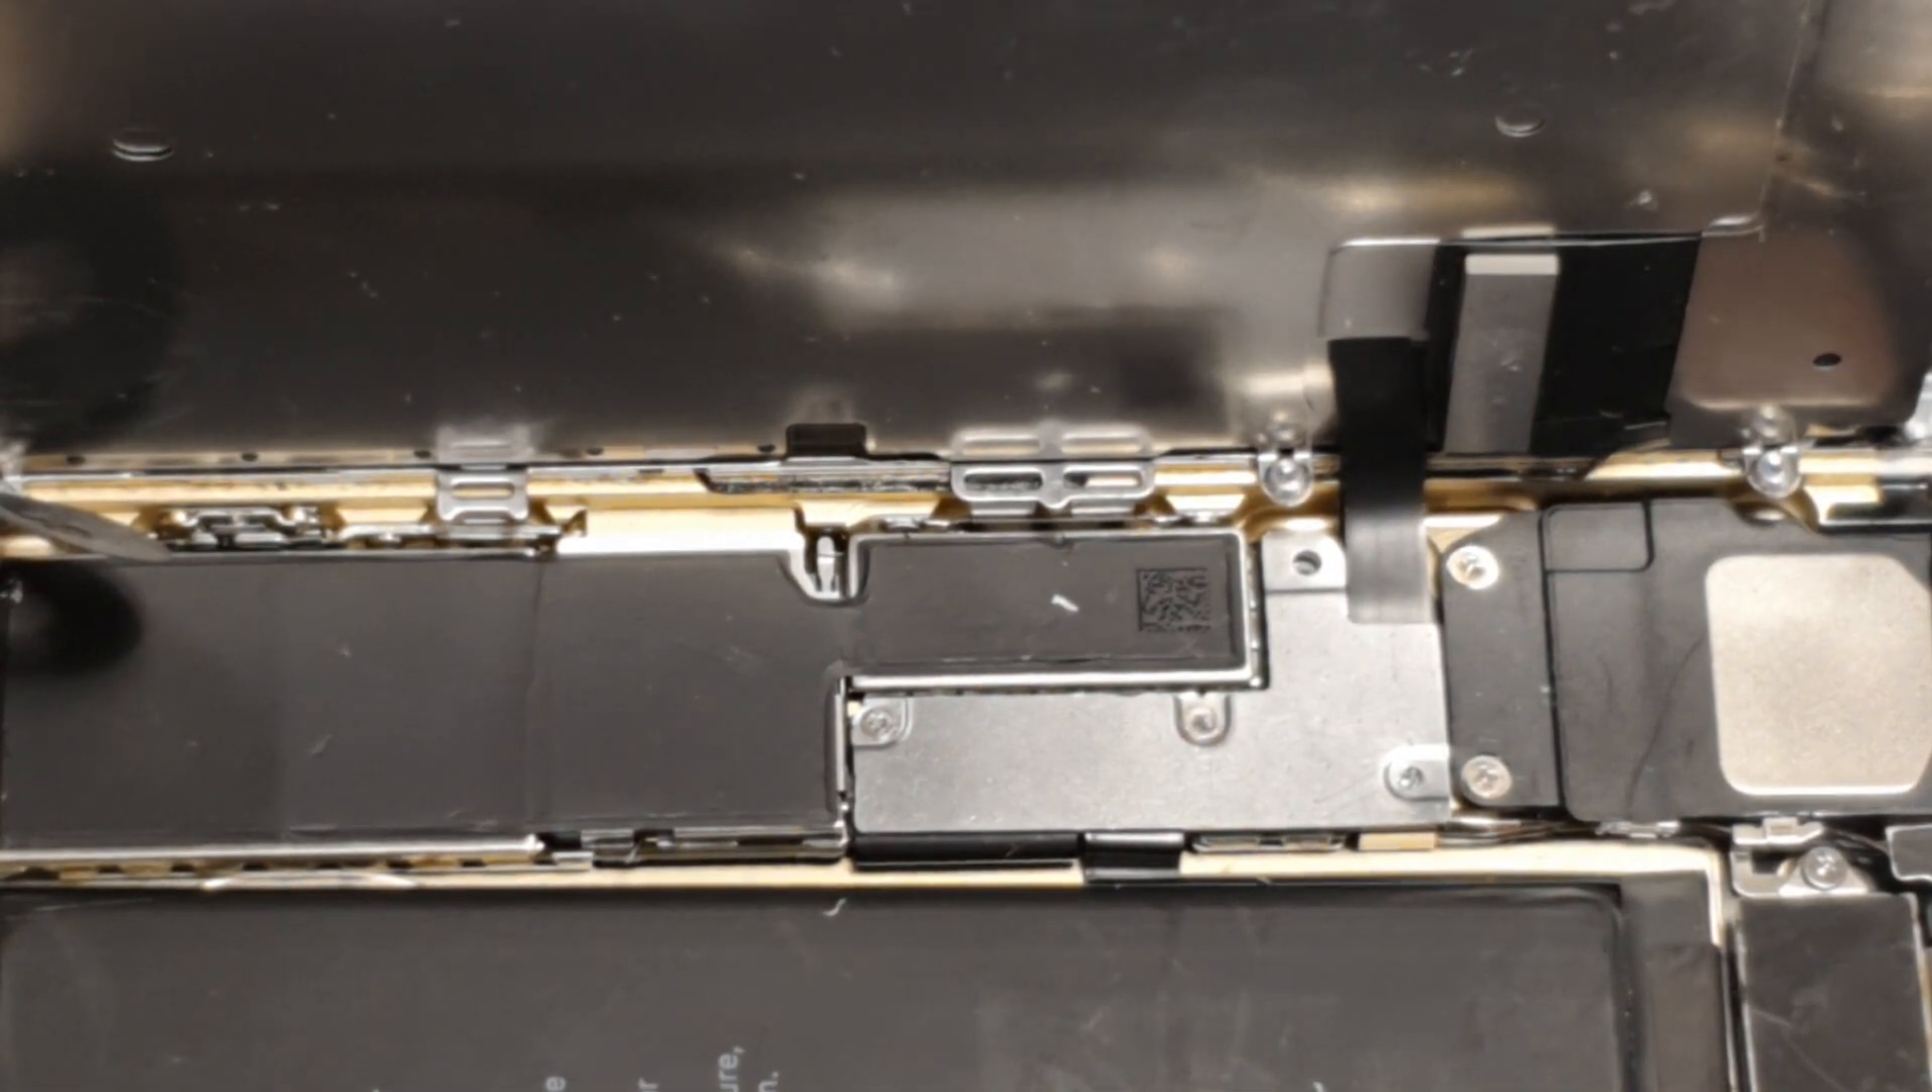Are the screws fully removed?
No.